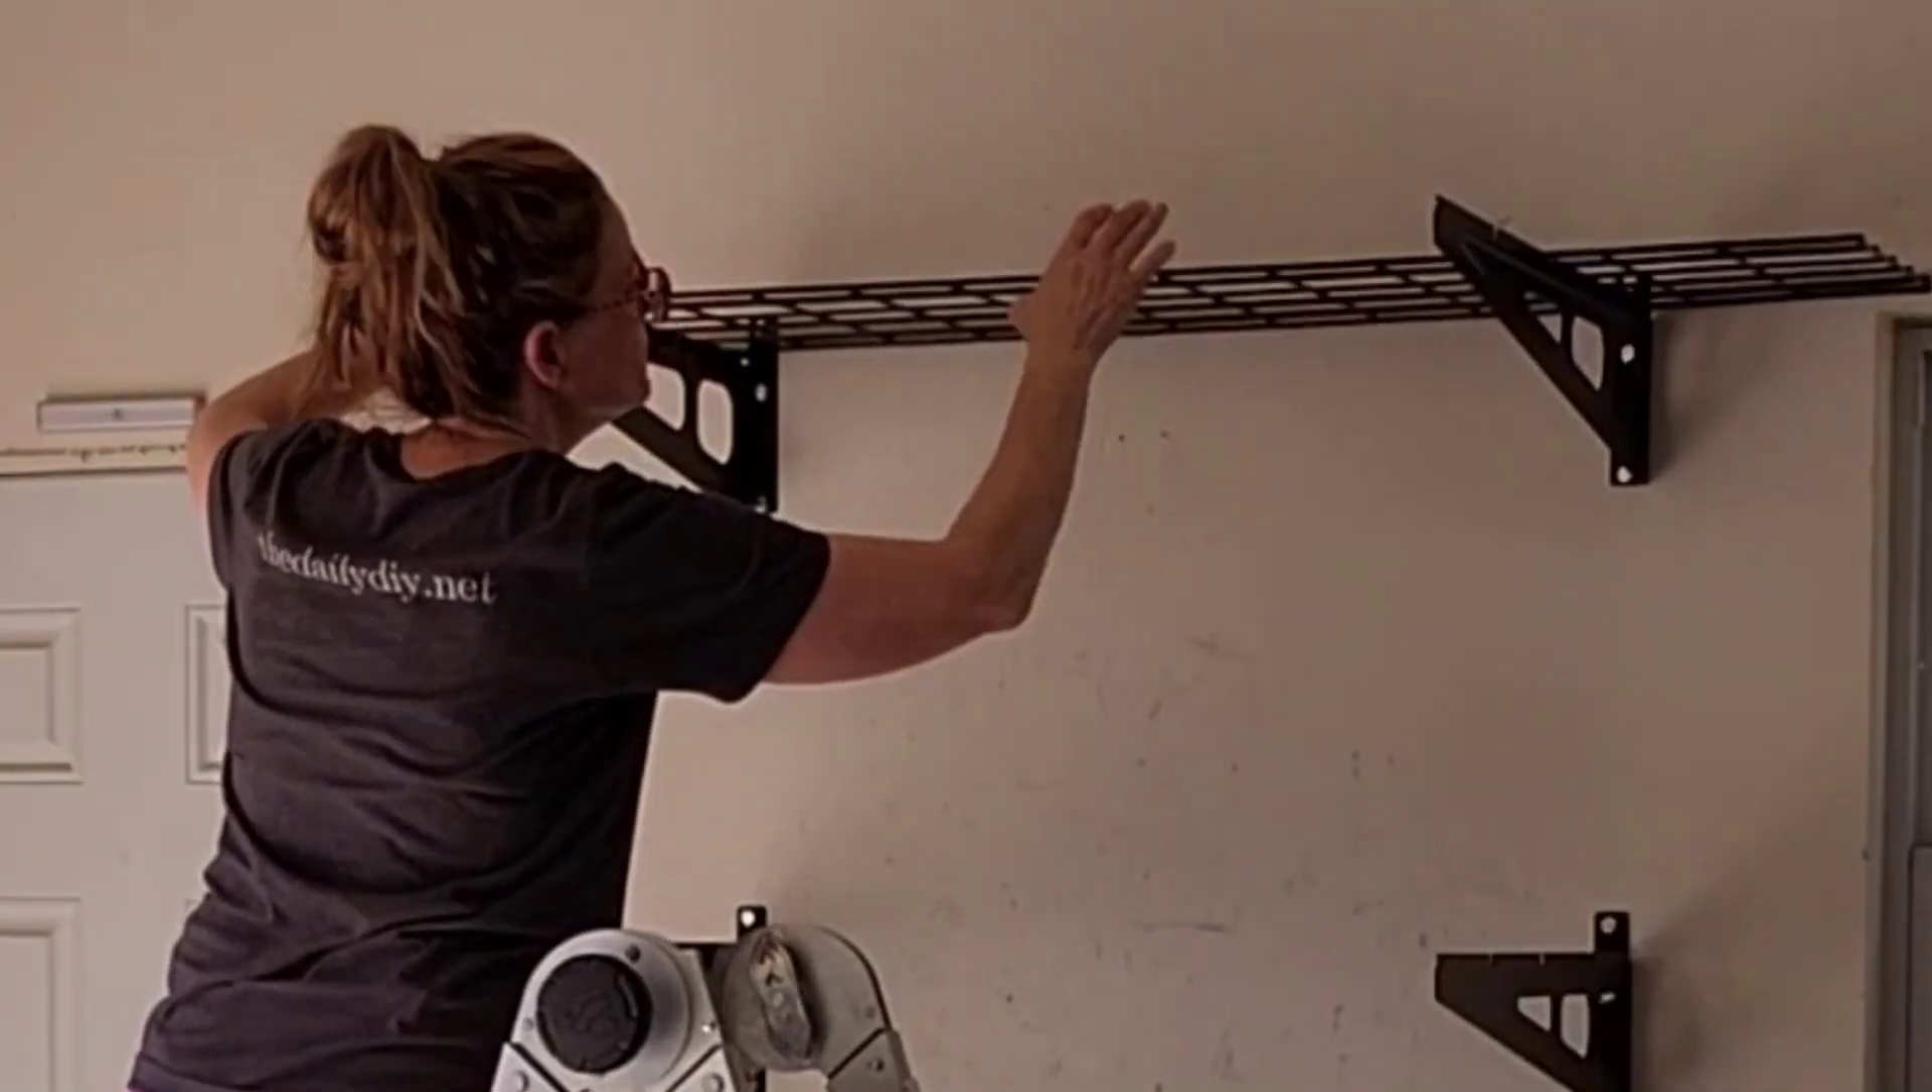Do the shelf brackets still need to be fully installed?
No.